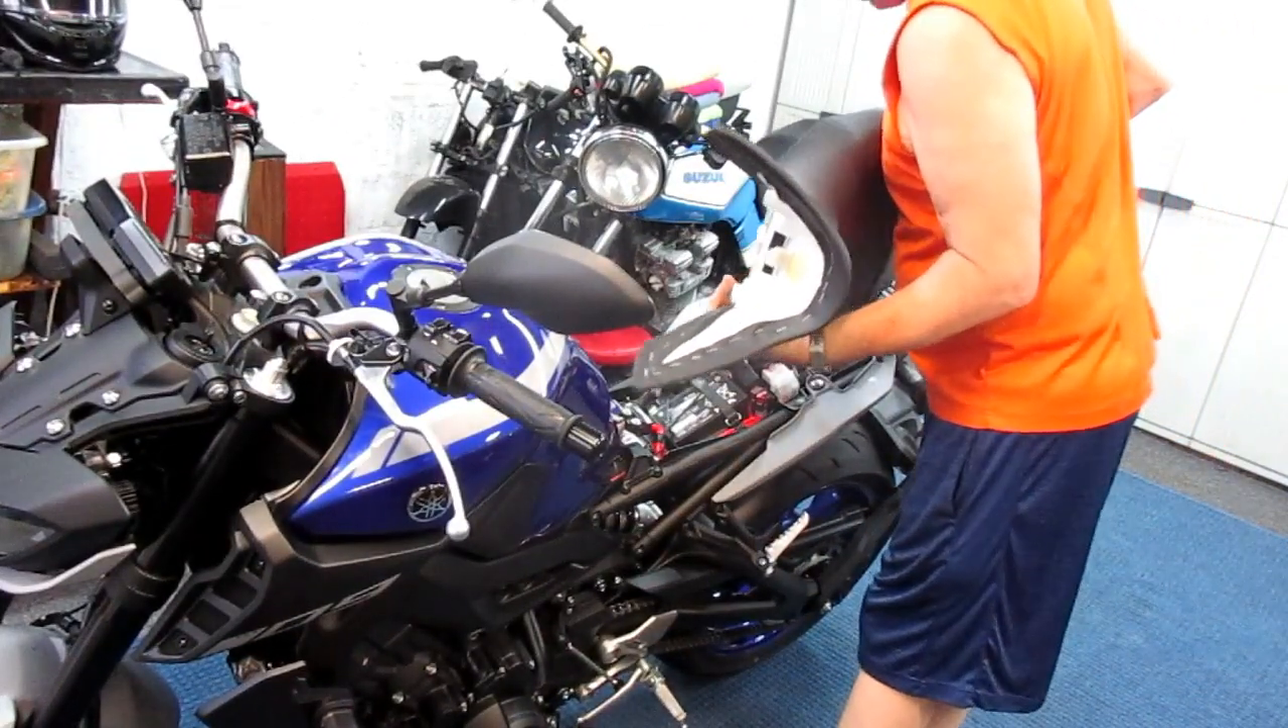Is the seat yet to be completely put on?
Yes.